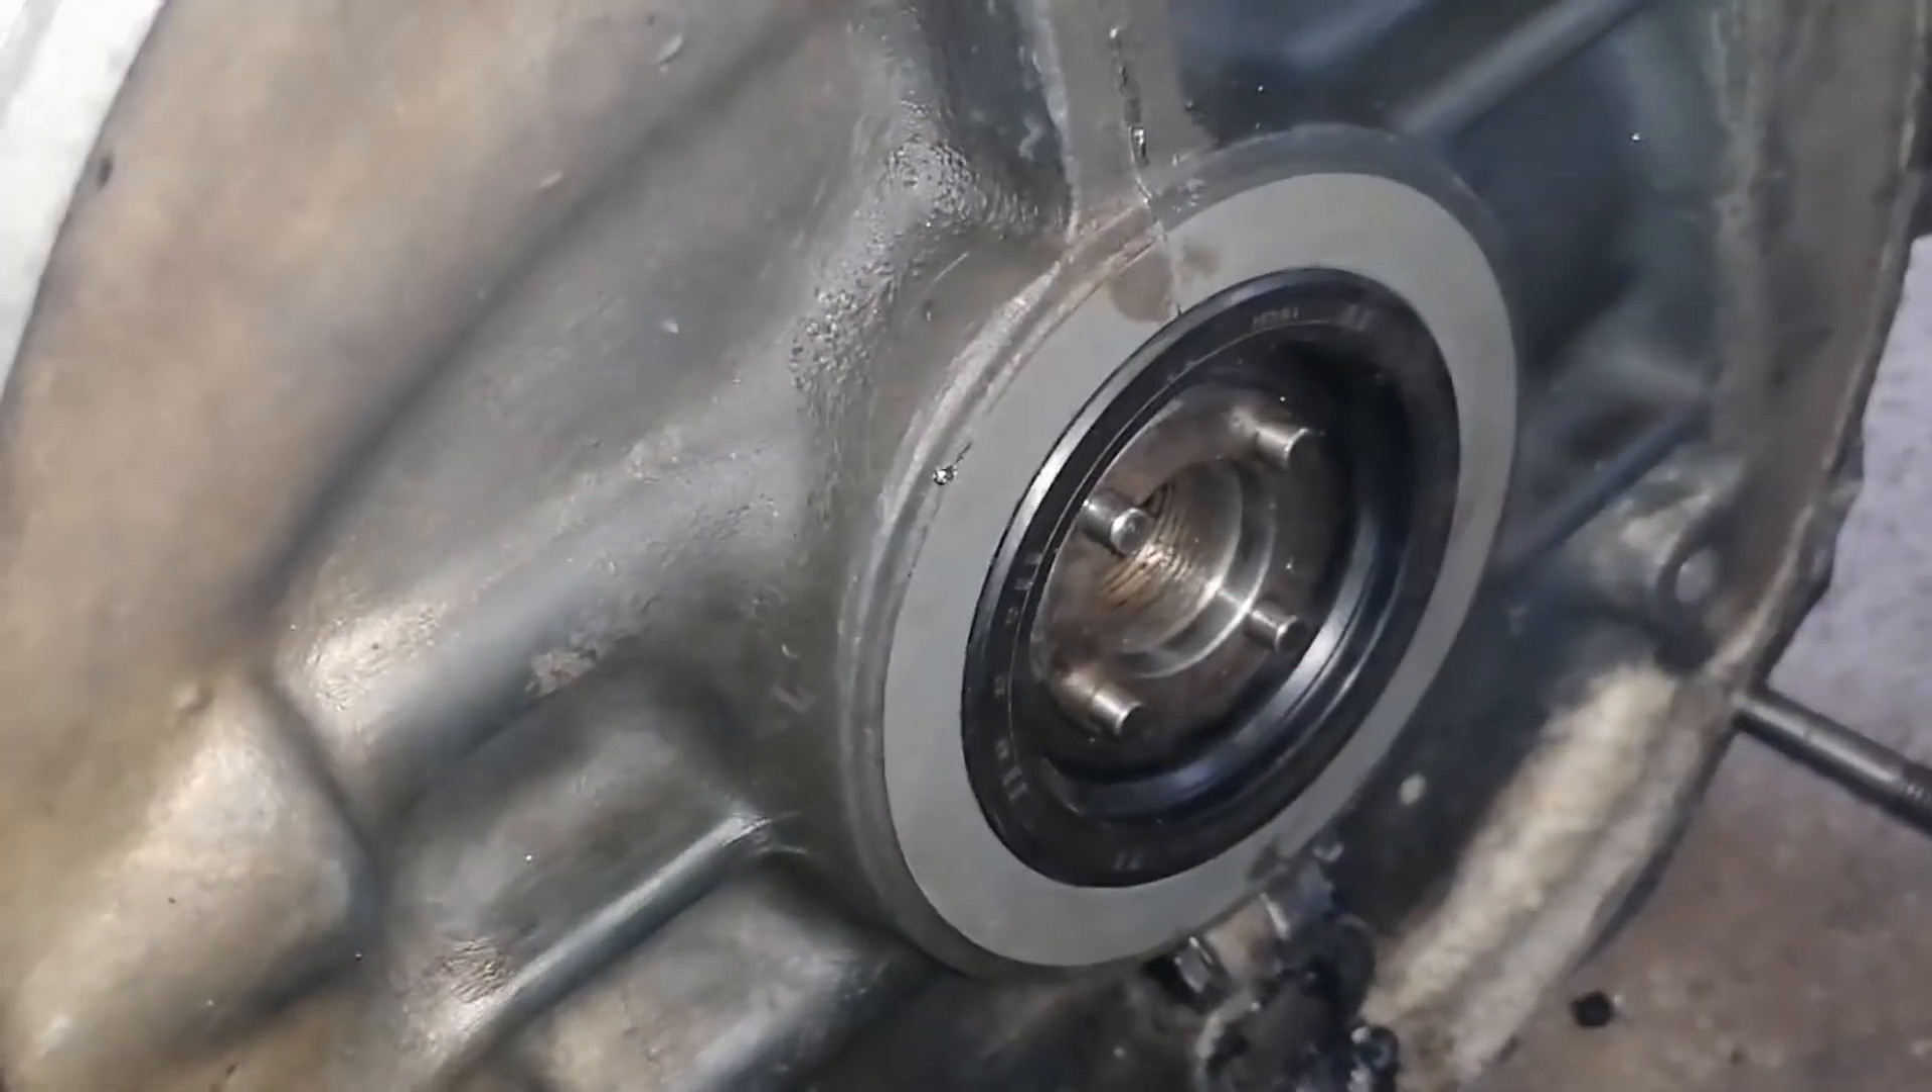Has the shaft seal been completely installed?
Yes.